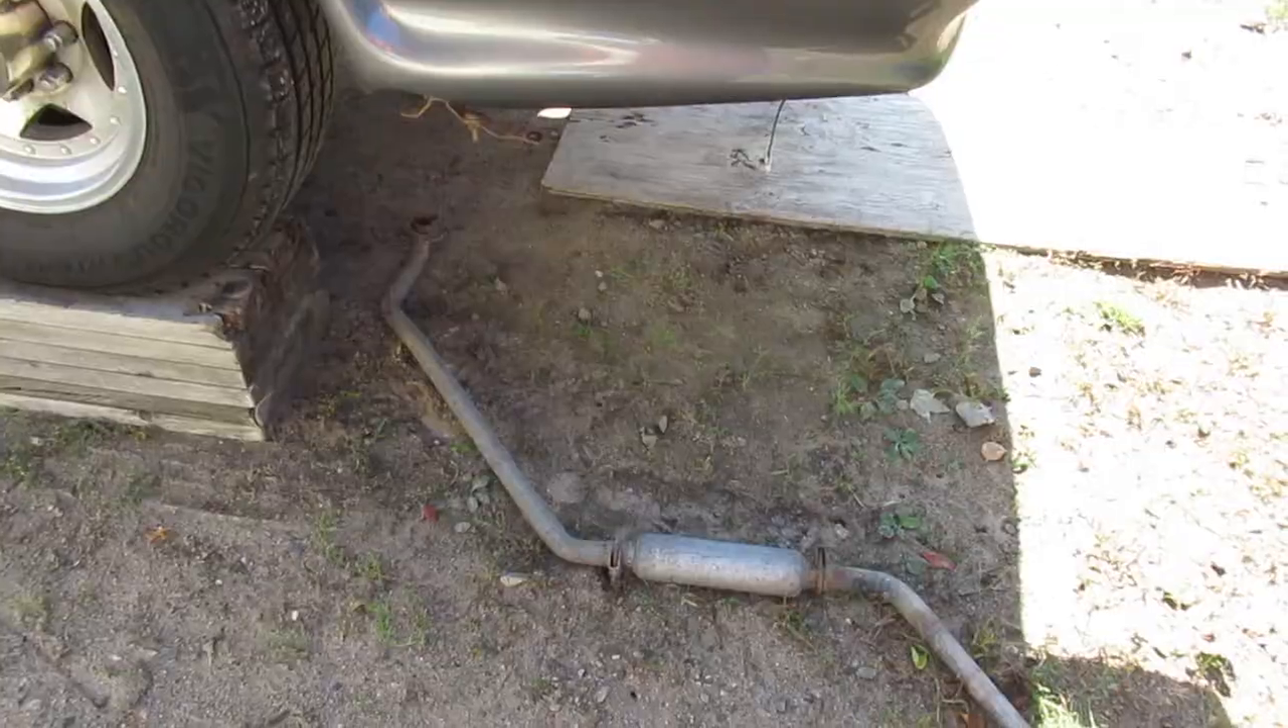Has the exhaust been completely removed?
Yes.